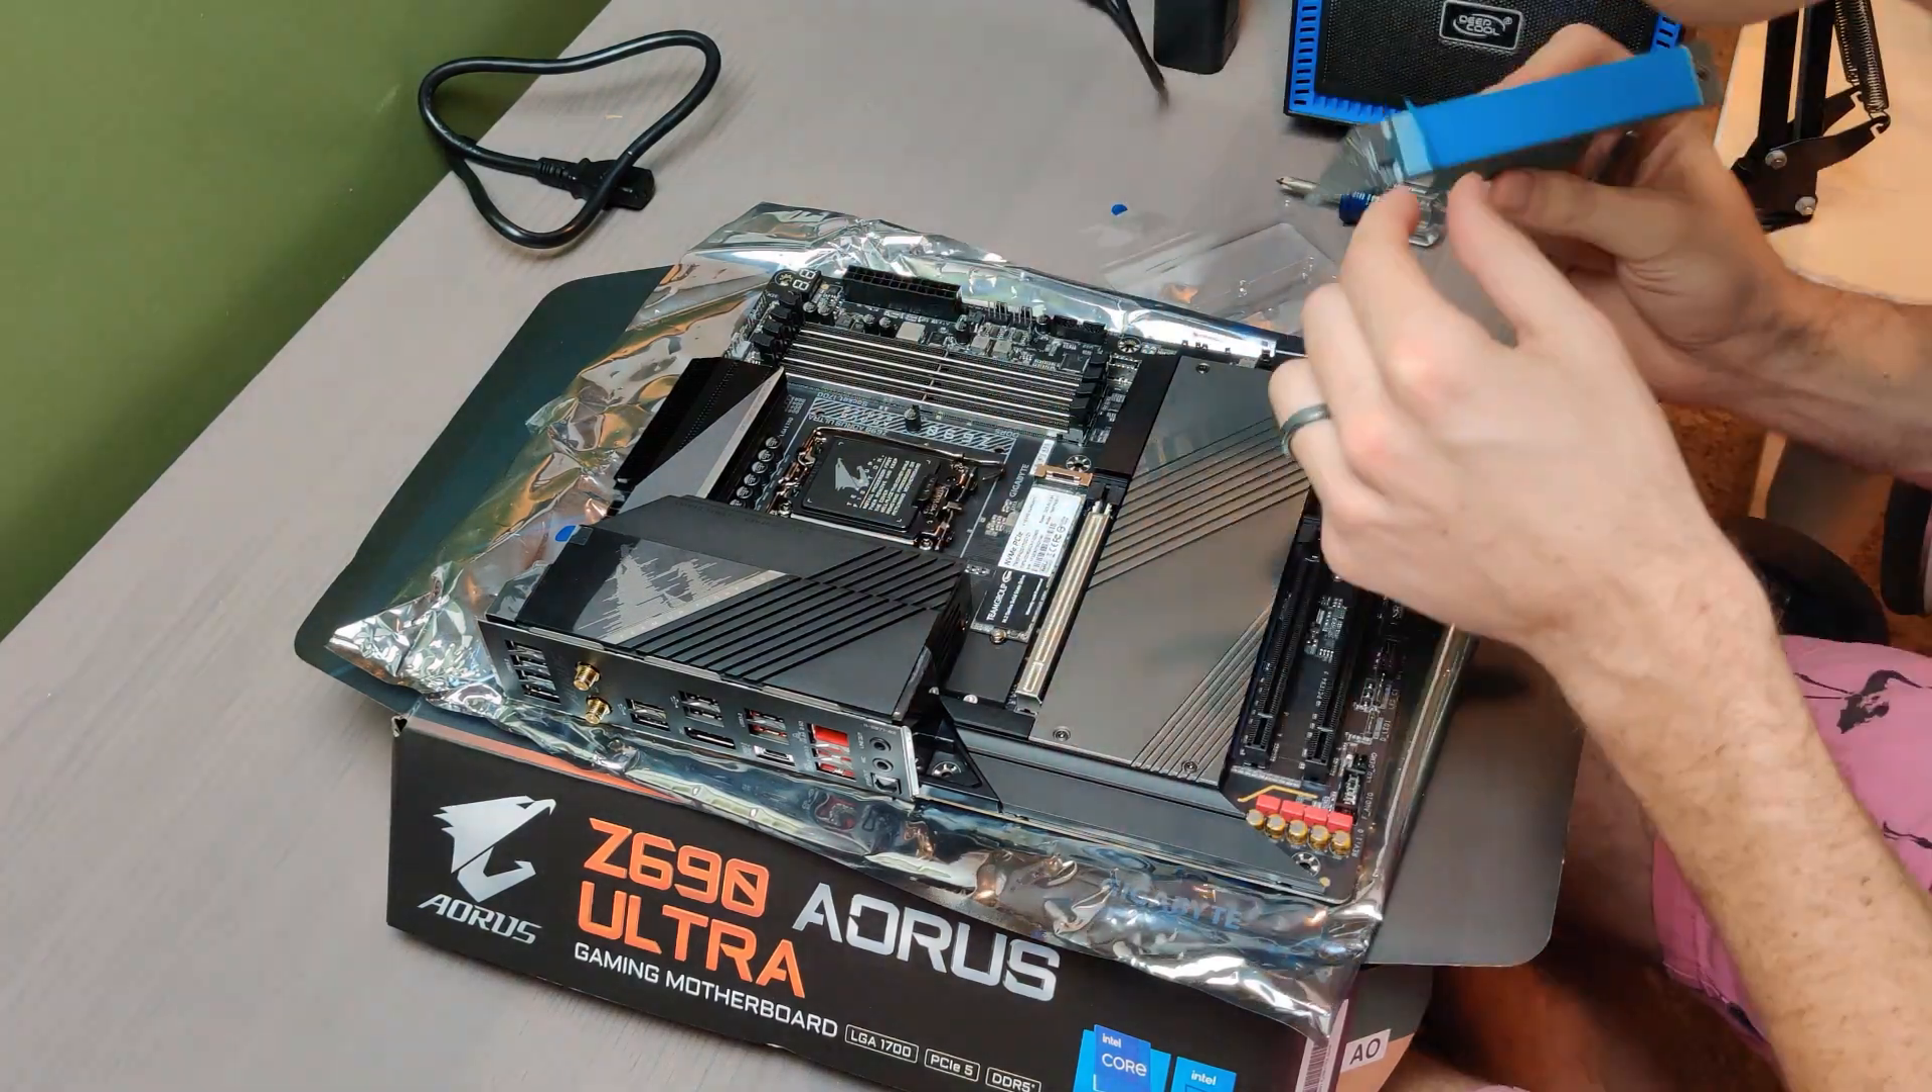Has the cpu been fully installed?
No.